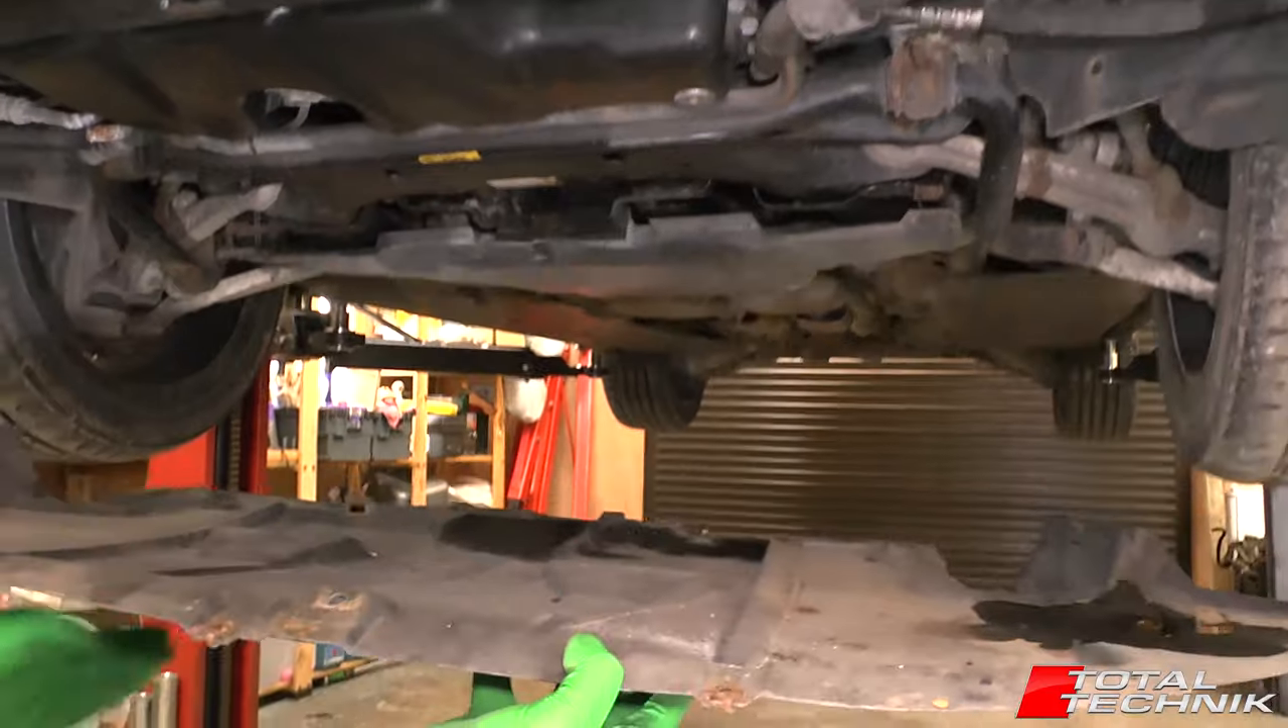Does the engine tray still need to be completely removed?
No.